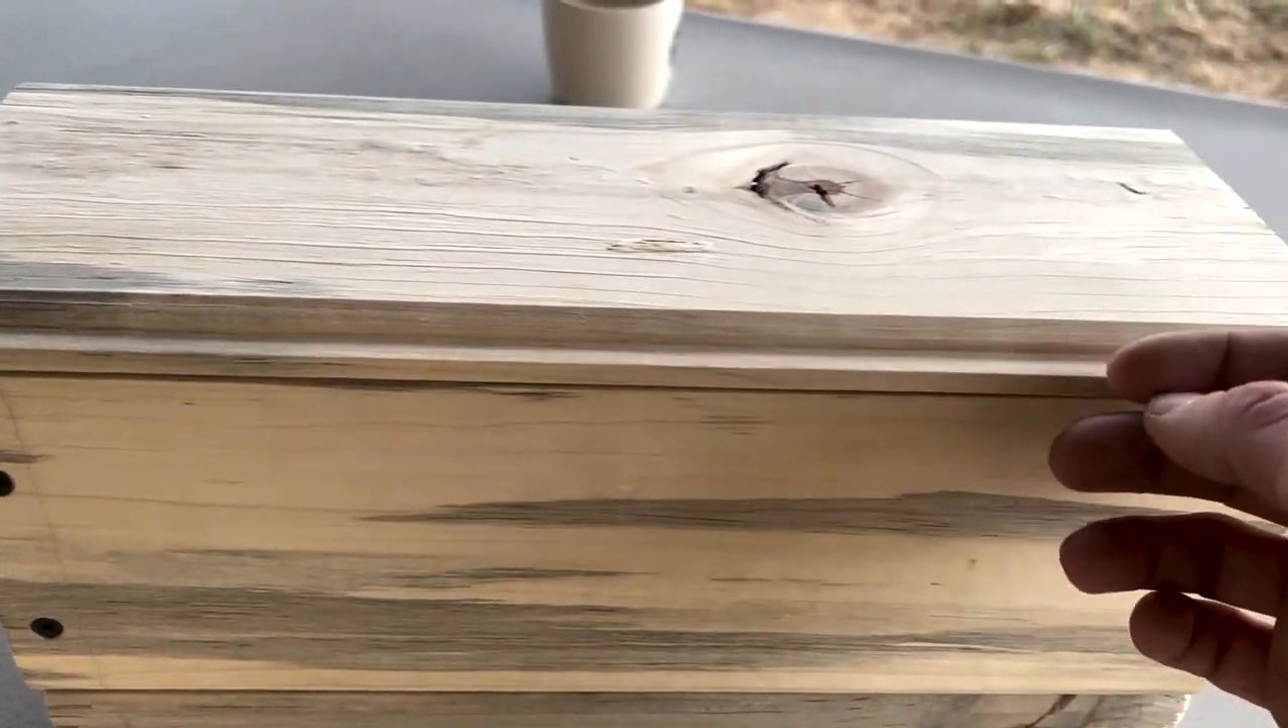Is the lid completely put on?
Yes.